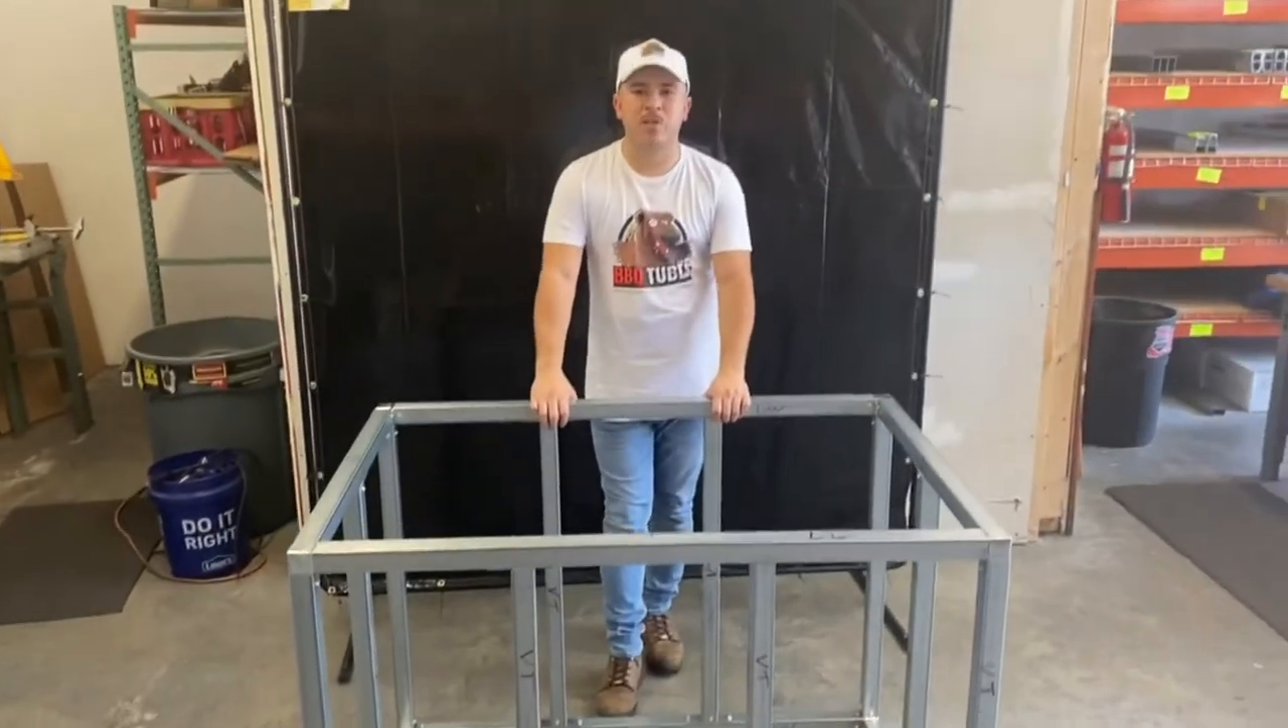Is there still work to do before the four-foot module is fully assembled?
No.